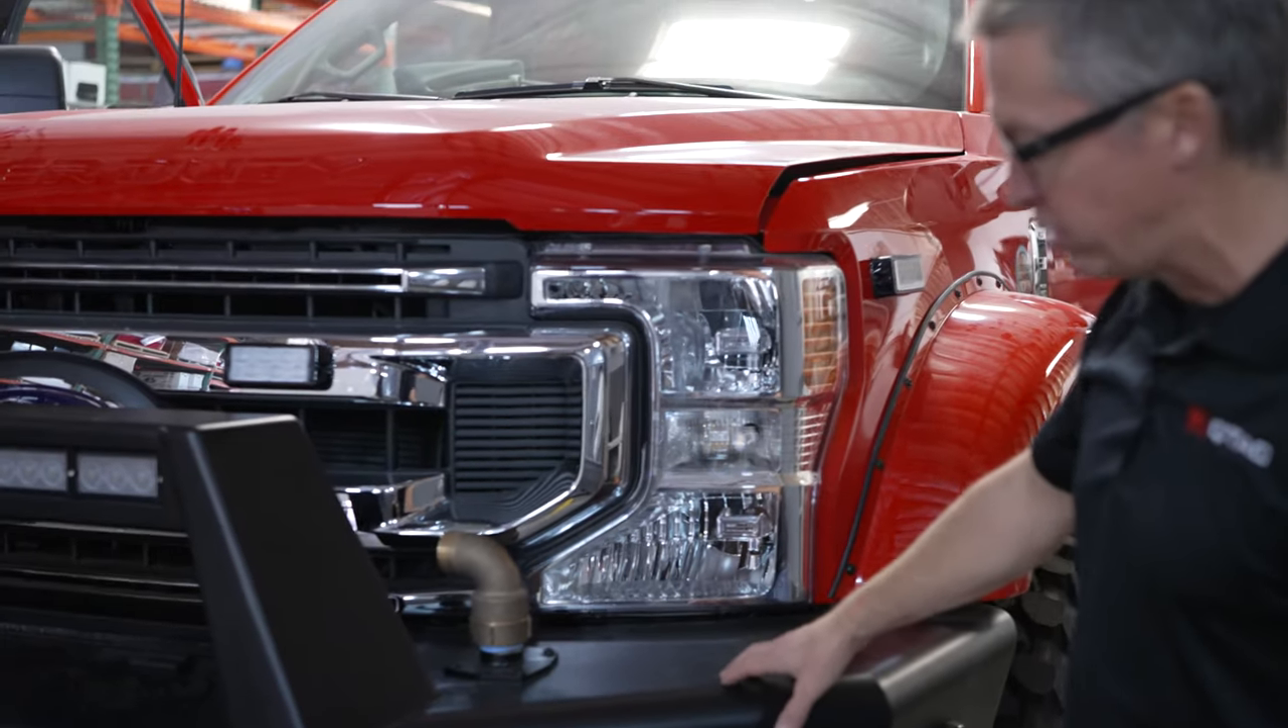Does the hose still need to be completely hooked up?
Yes.